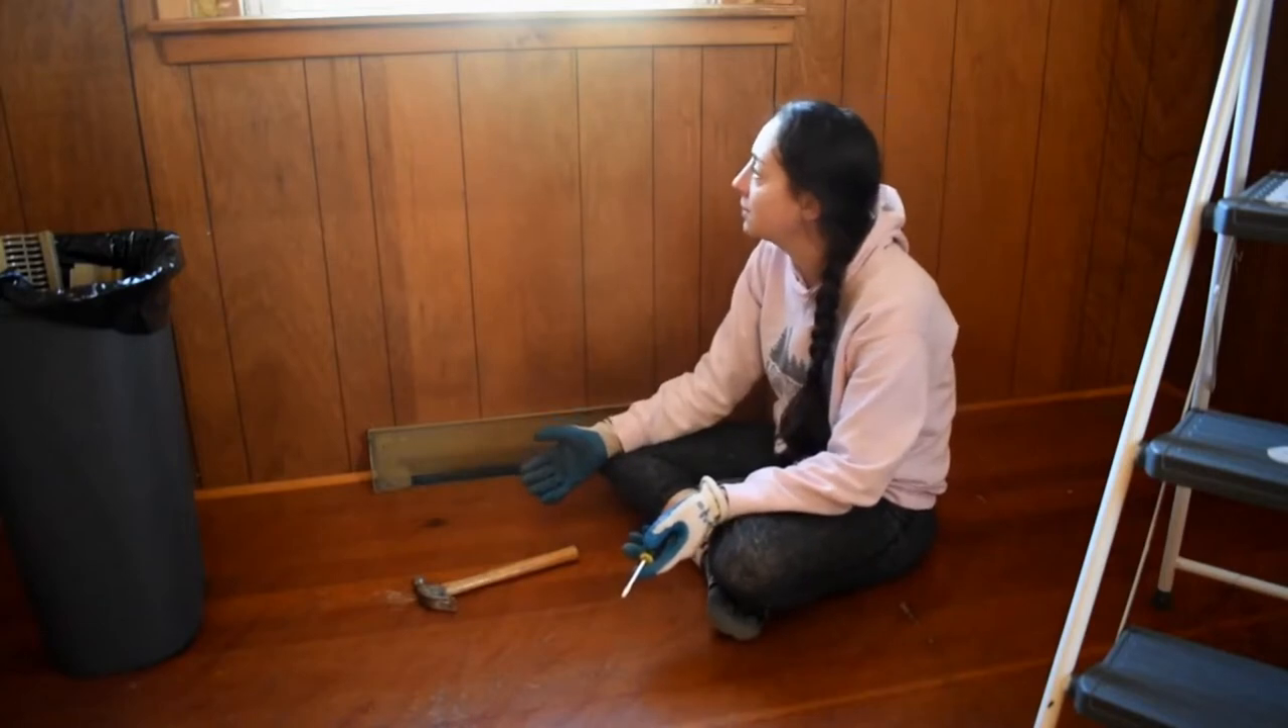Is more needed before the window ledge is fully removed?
Yes.